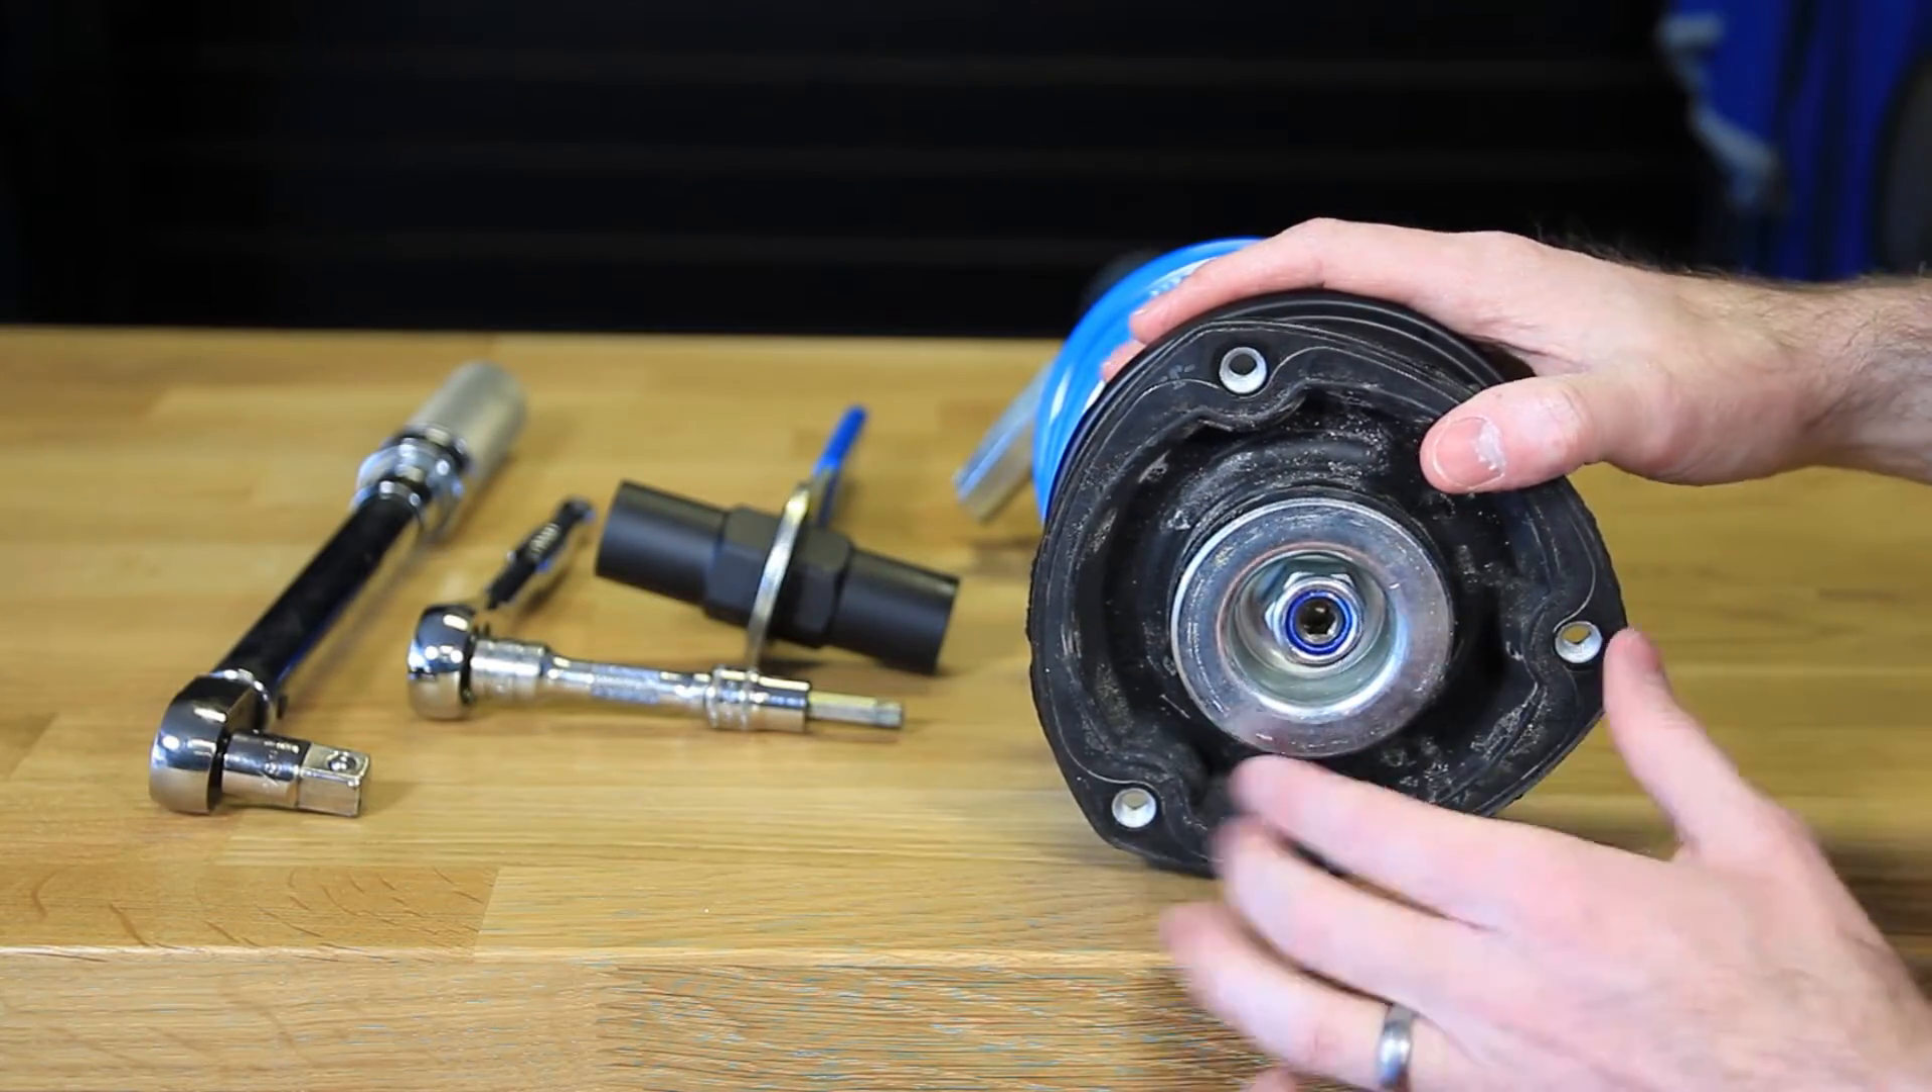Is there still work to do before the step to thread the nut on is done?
No.